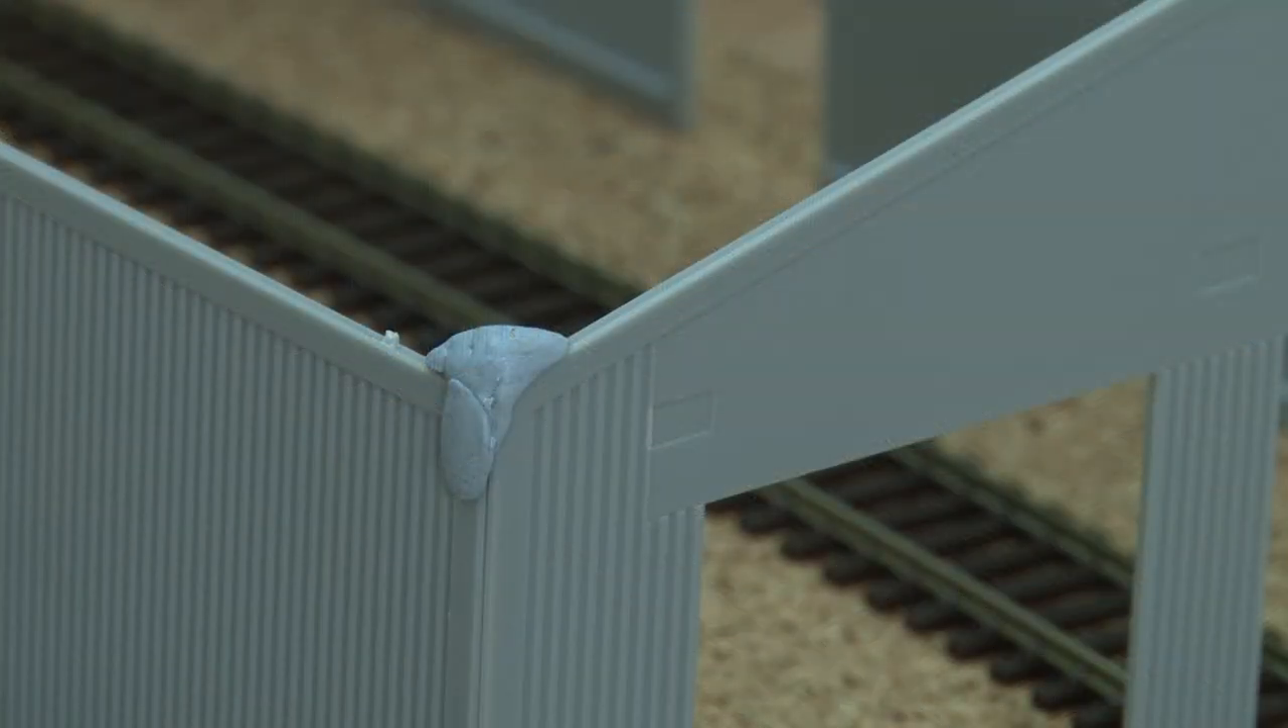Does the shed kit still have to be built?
Yes.